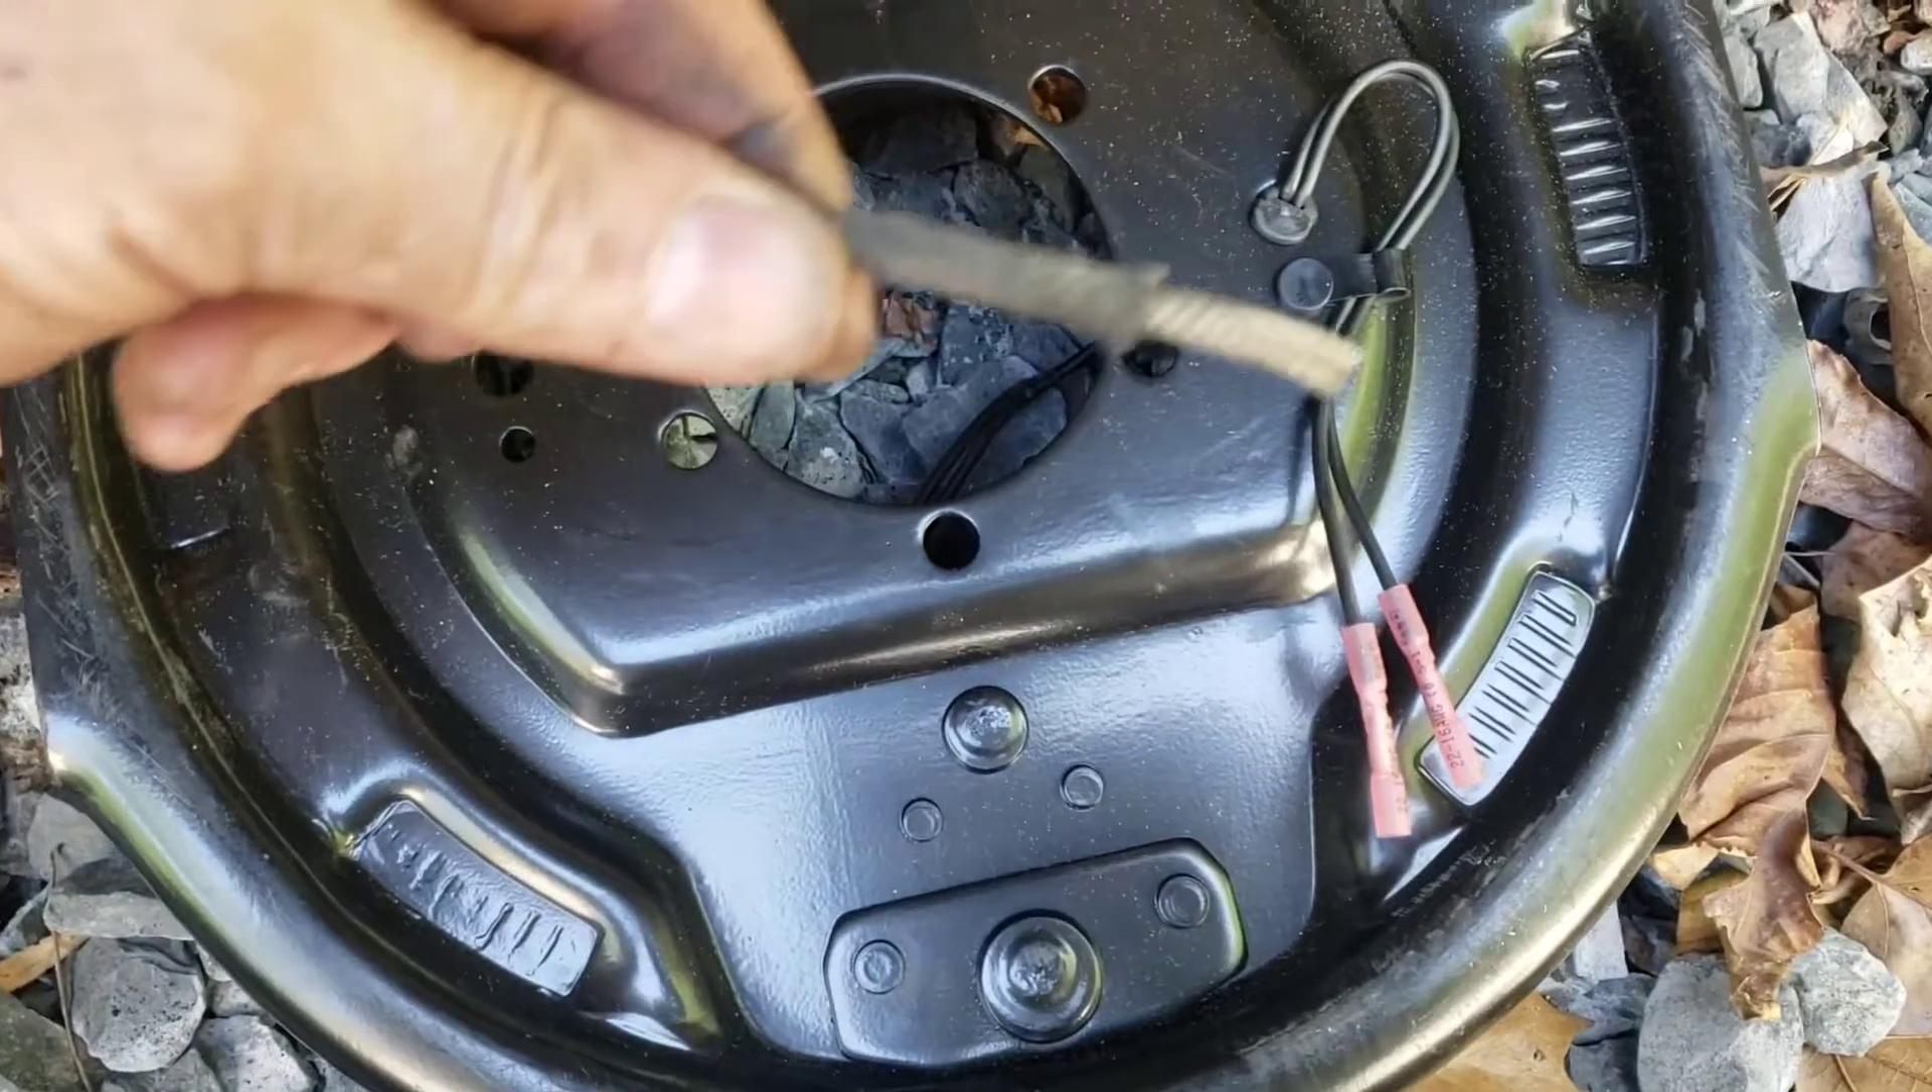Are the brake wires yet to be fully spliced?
Yes.